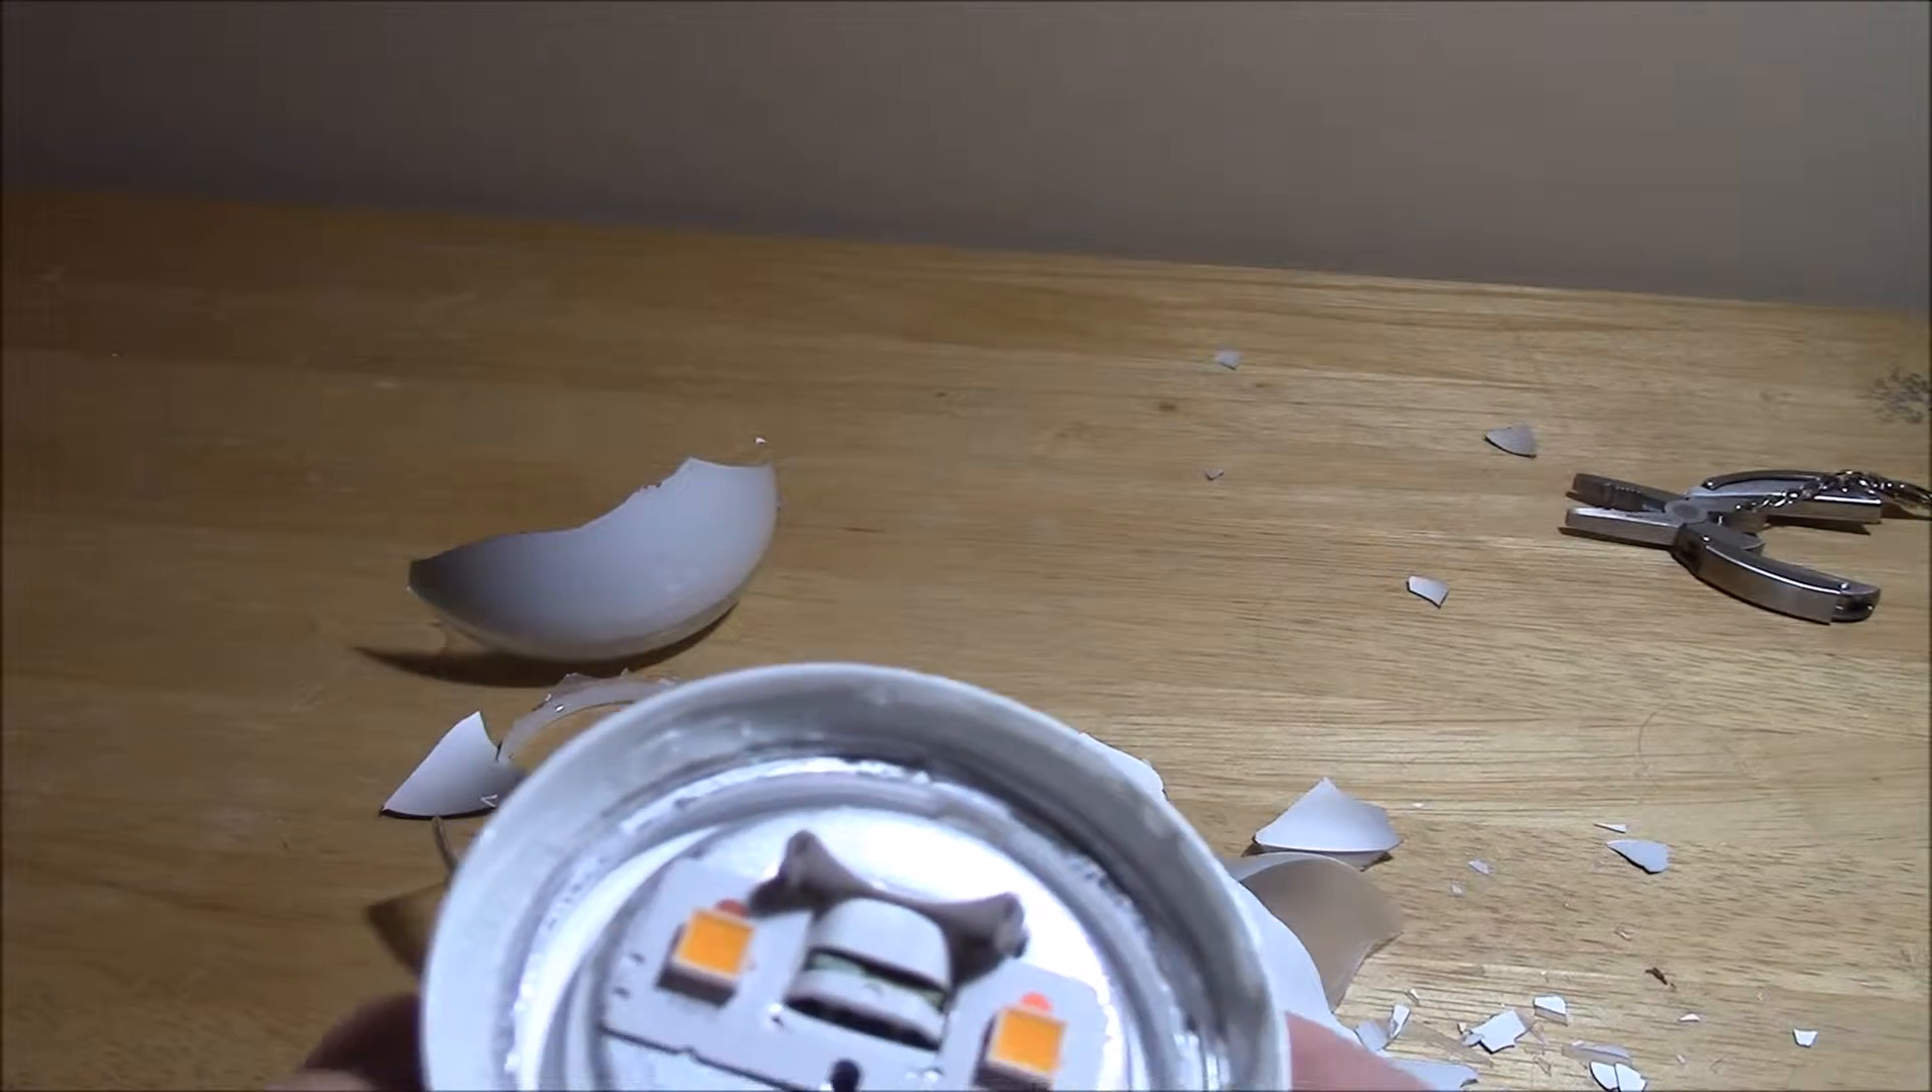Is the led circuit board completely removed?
No.